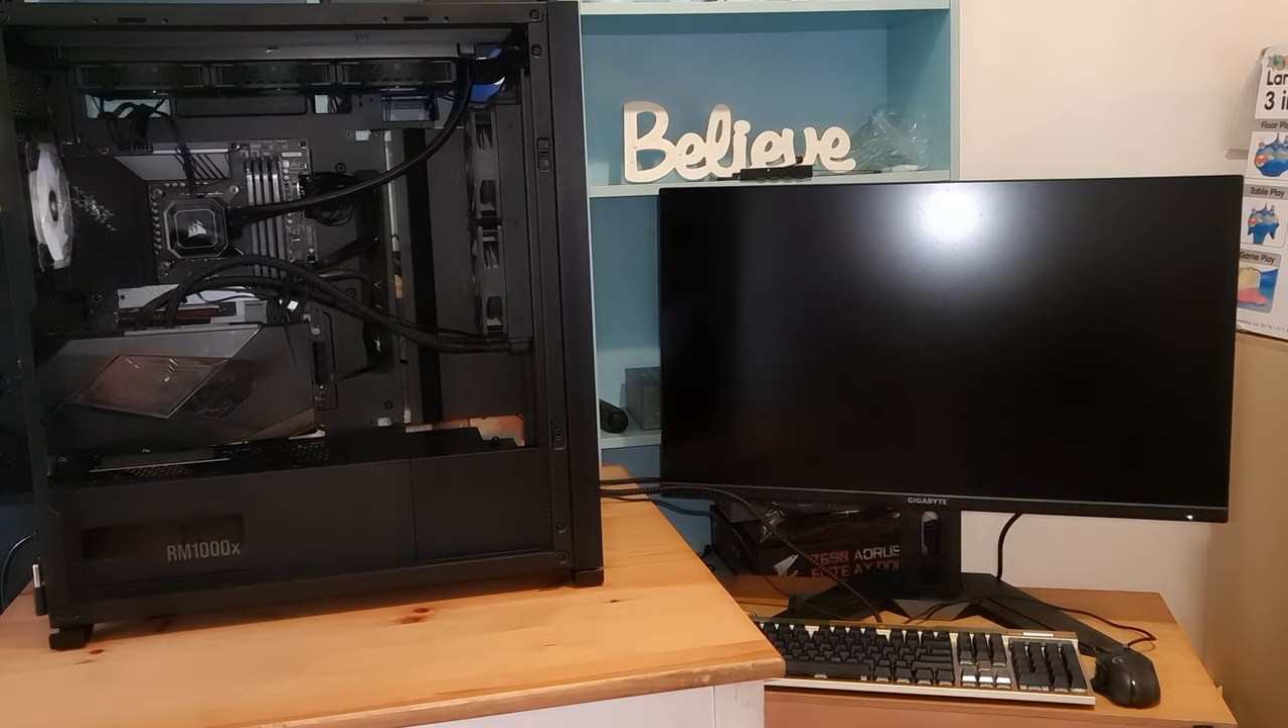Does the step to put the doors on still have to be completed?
Yes.